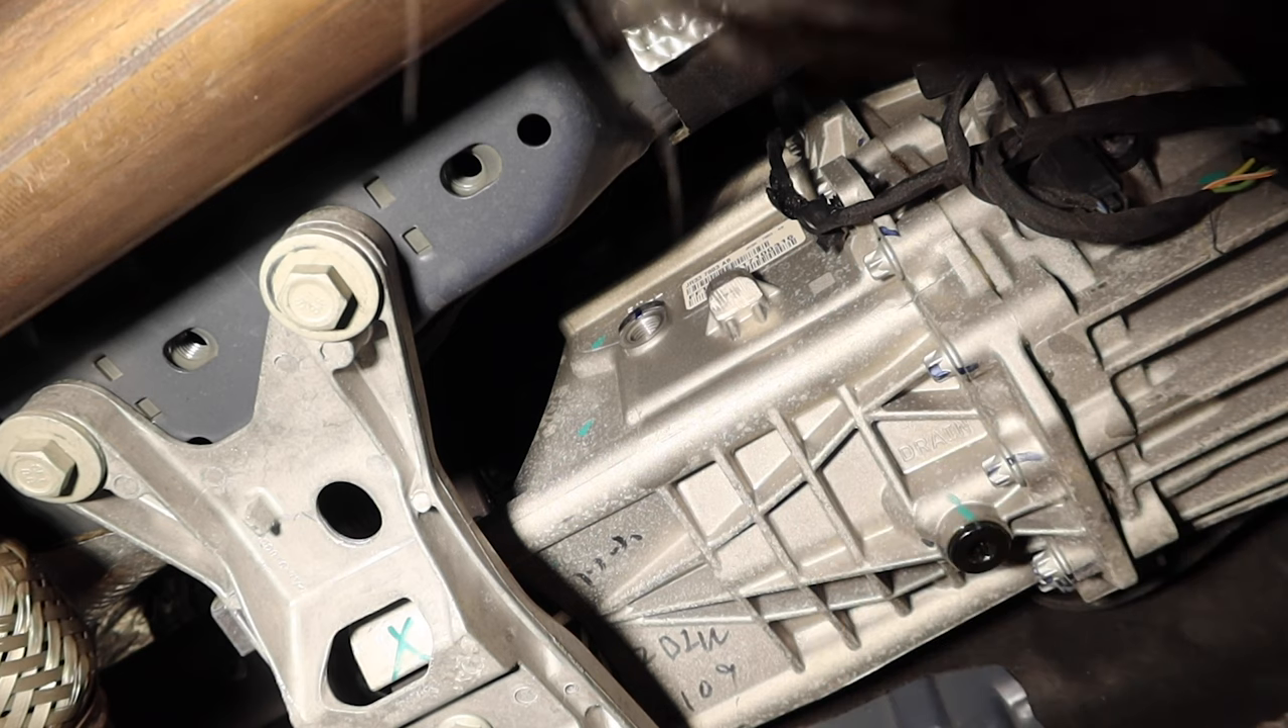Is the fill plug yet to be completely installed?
Yes.